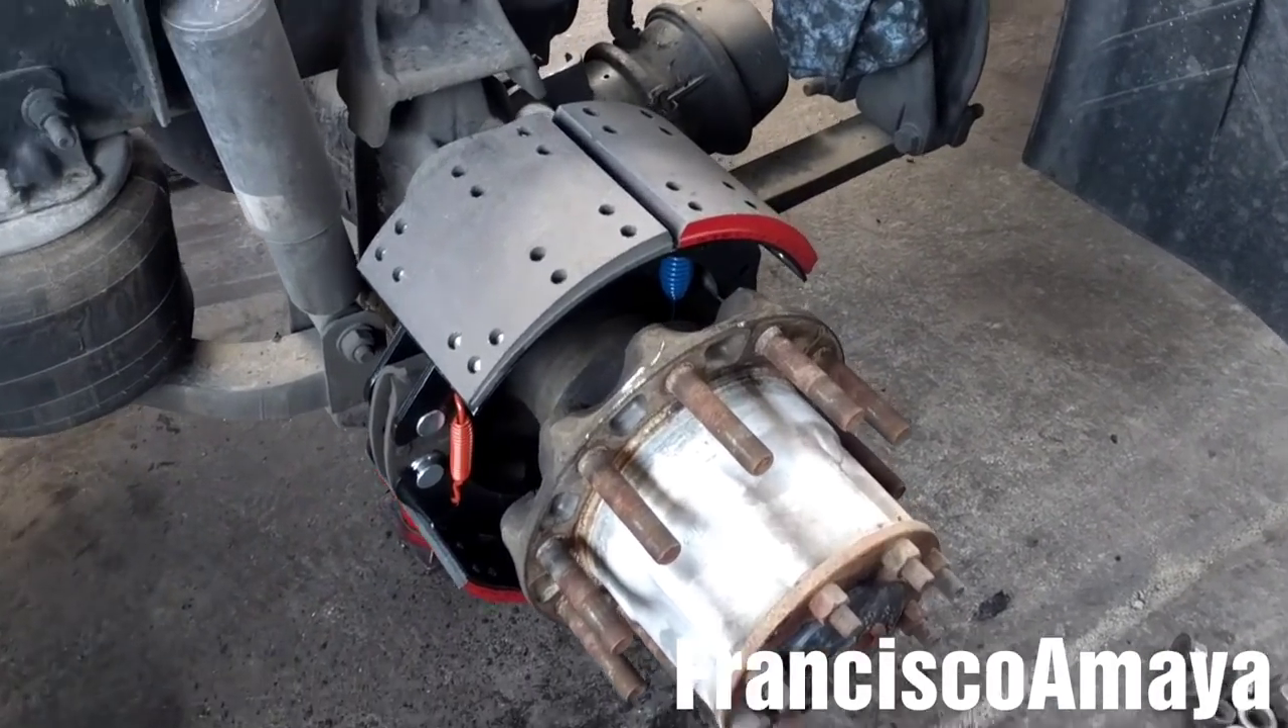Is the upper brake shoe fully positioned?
Yes.